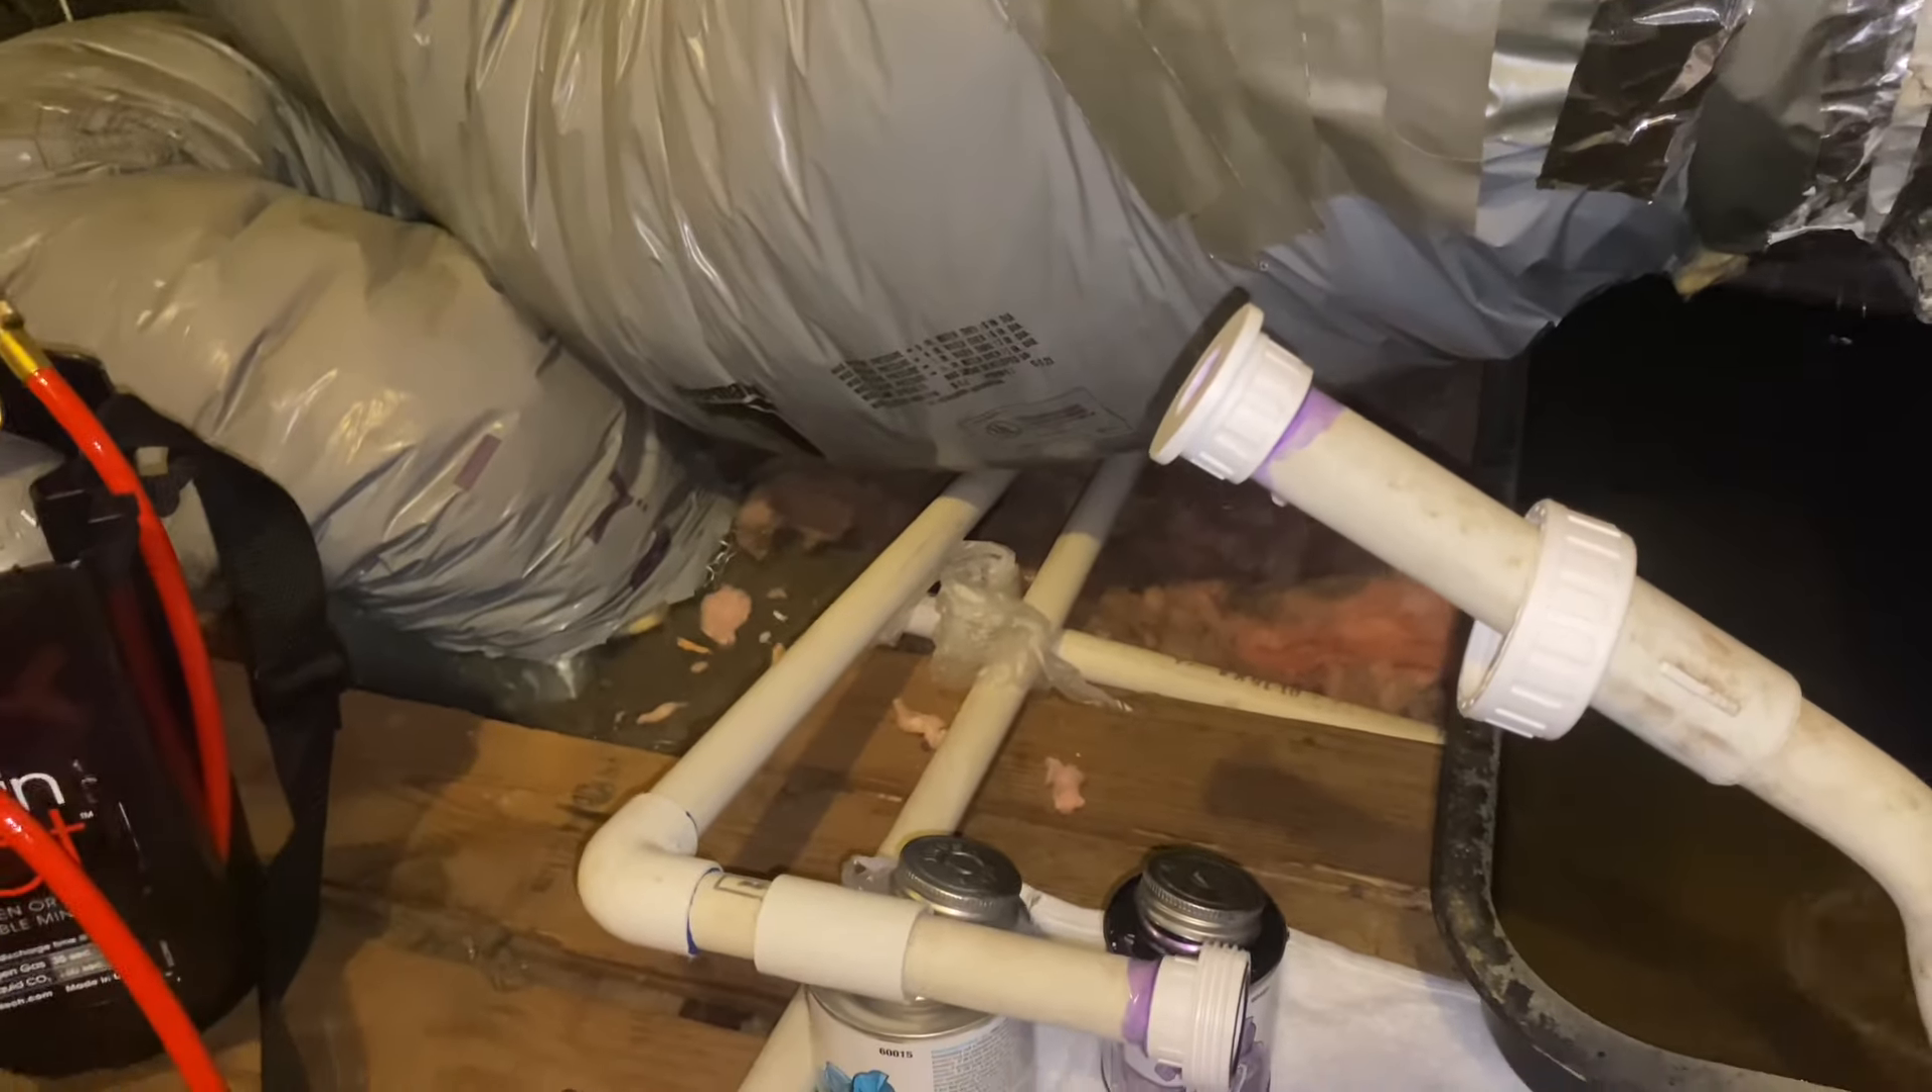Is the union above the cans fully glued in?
Yes.